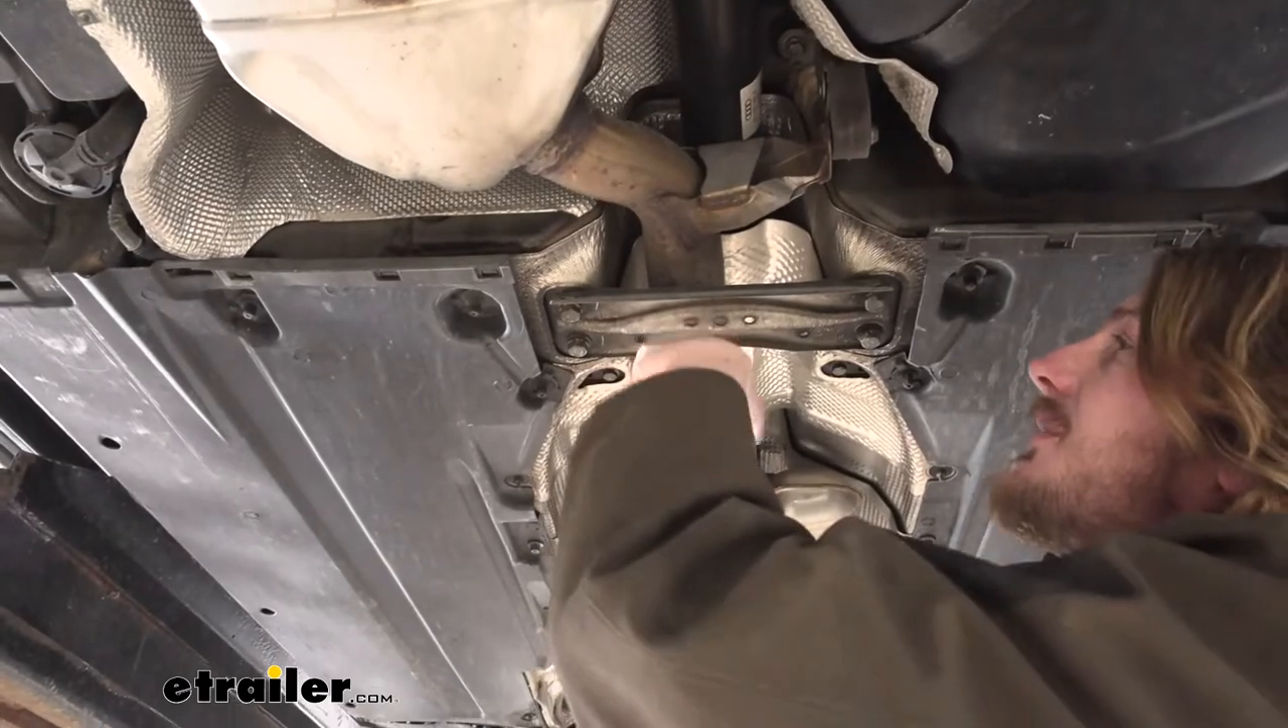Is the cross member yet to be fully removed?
Yes.